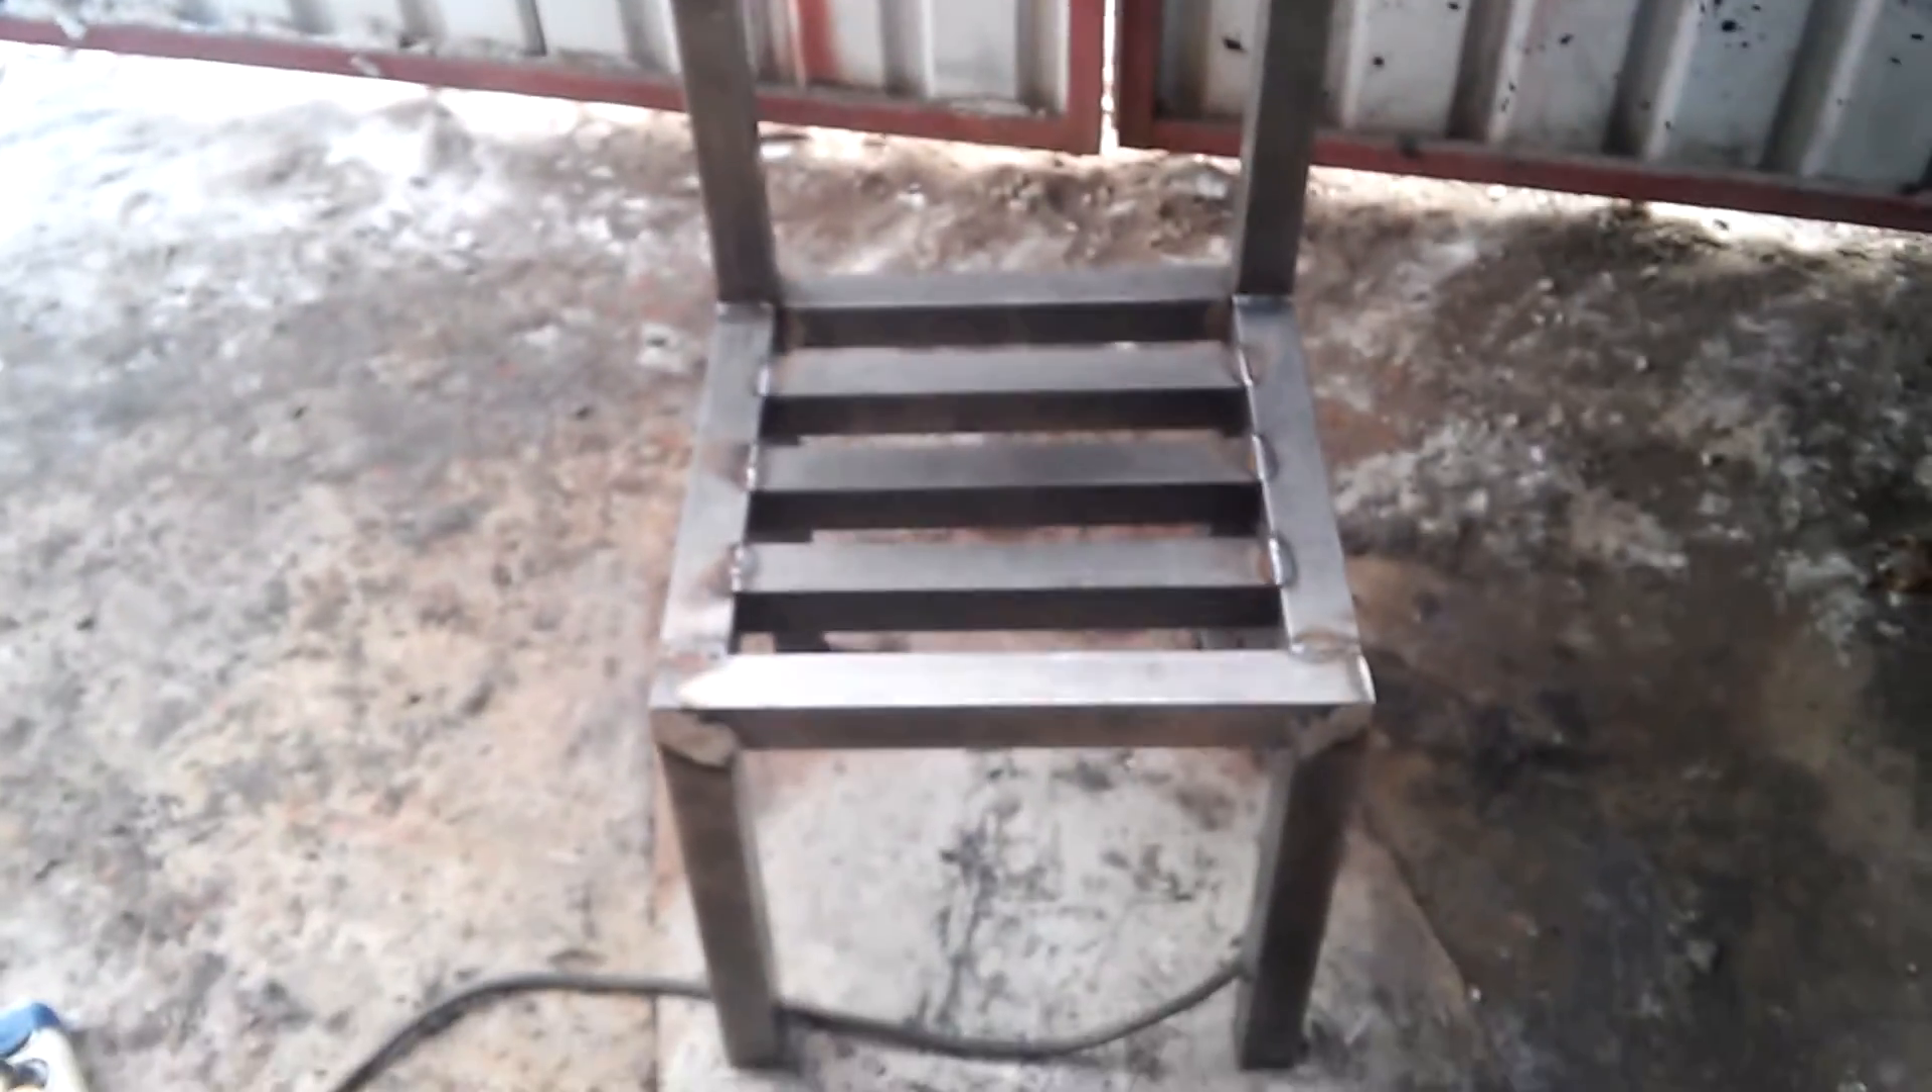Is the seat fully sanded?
No.